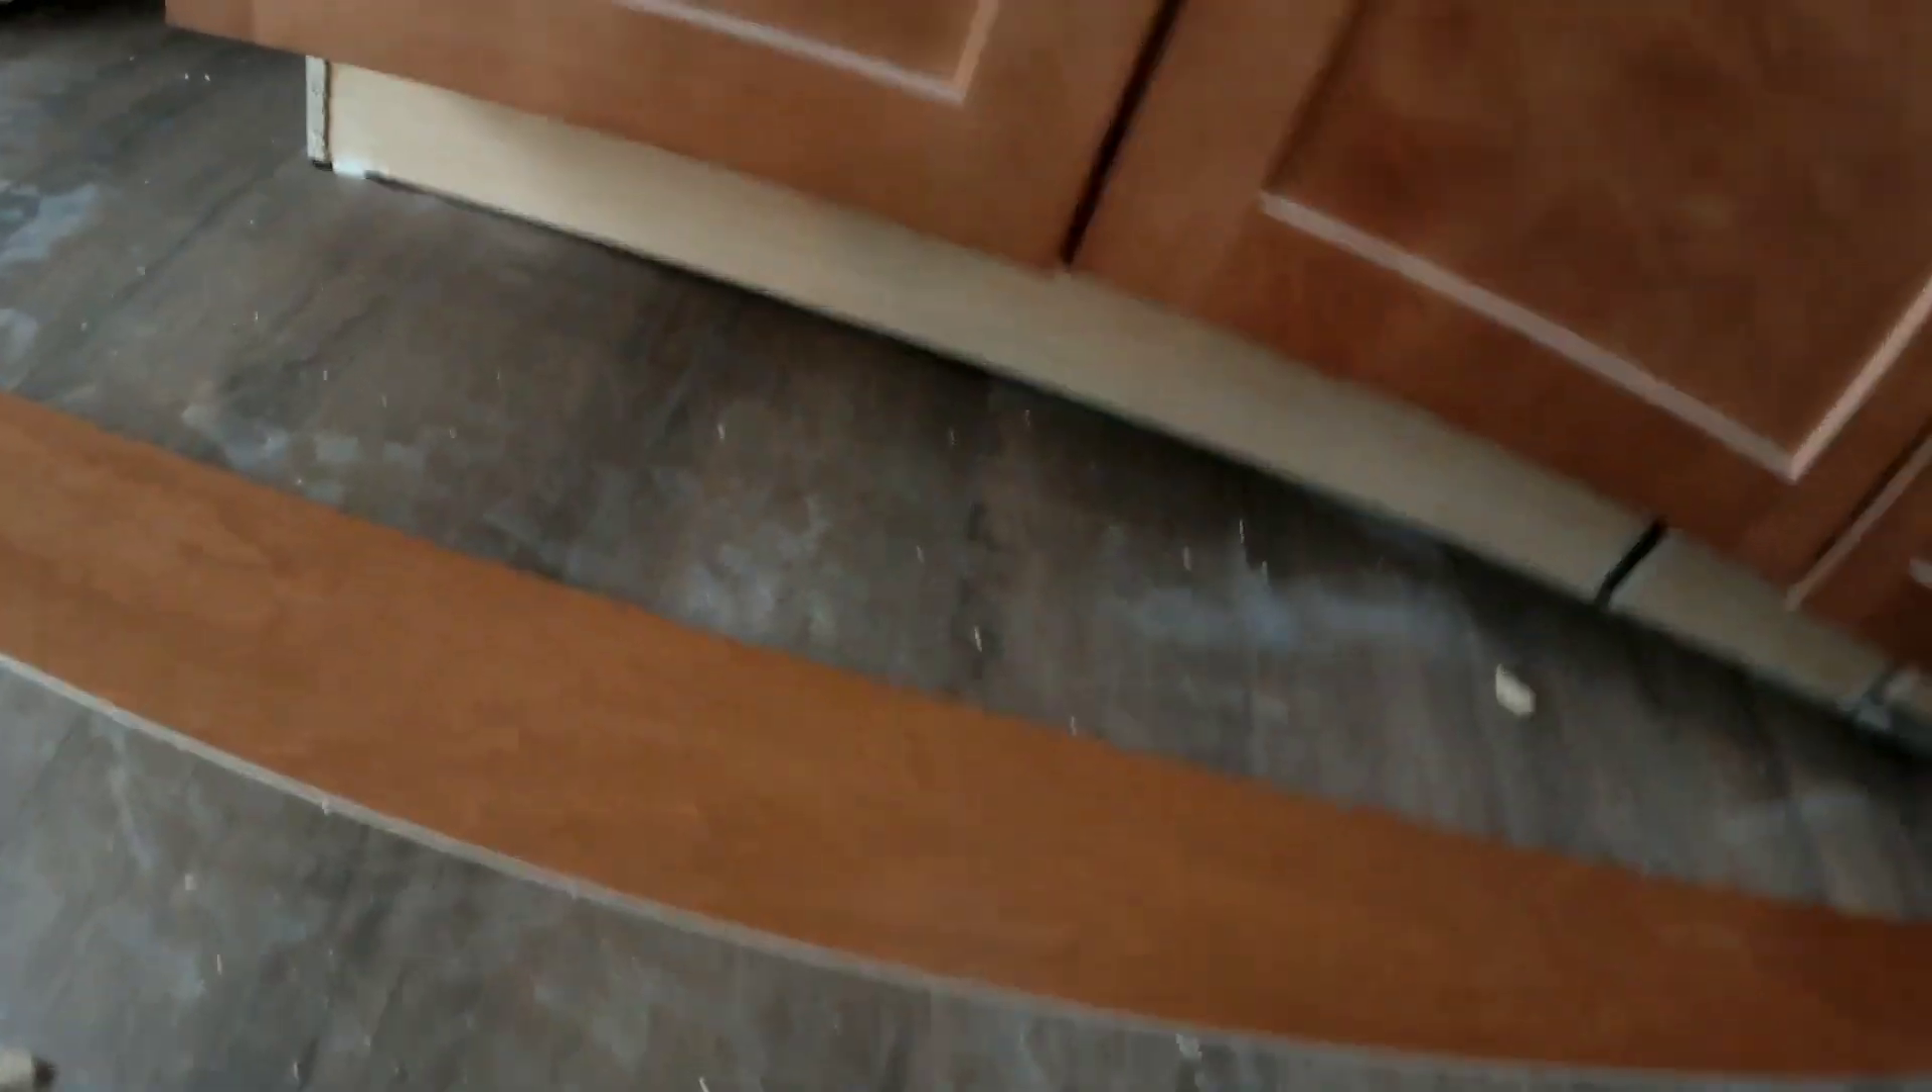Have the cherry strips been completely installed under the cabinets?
No.